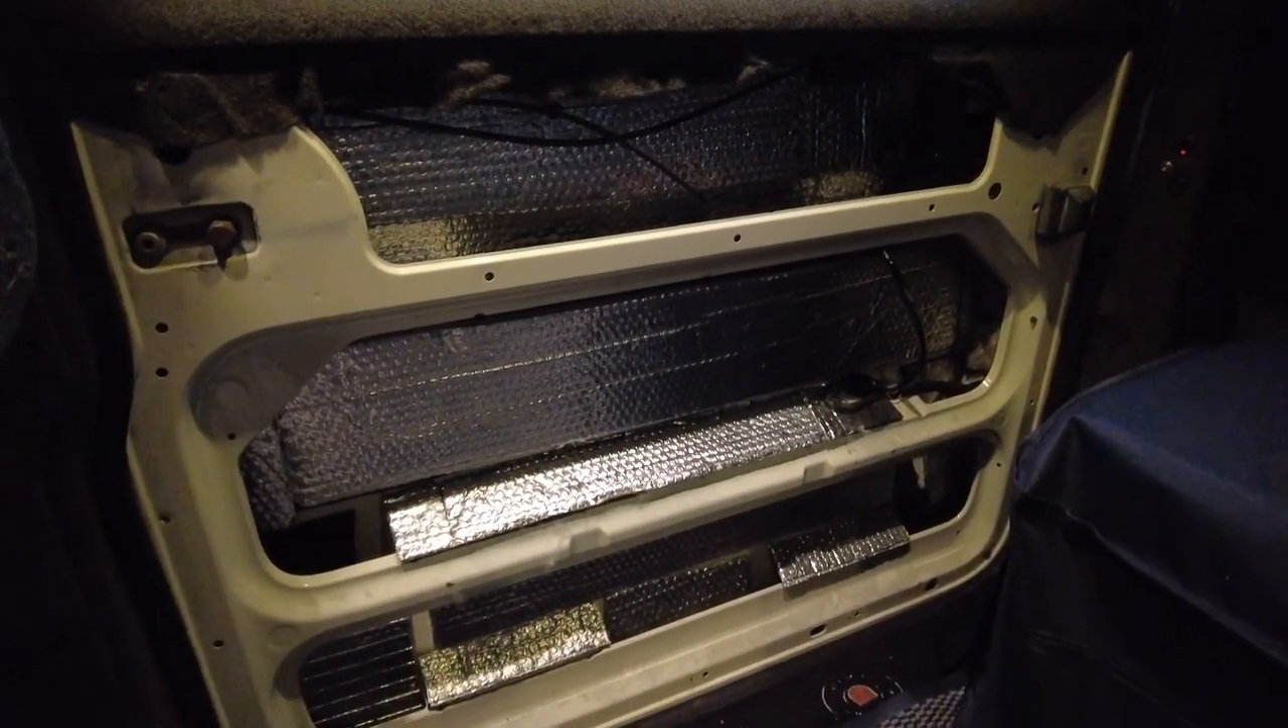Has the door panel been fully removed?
Yes.